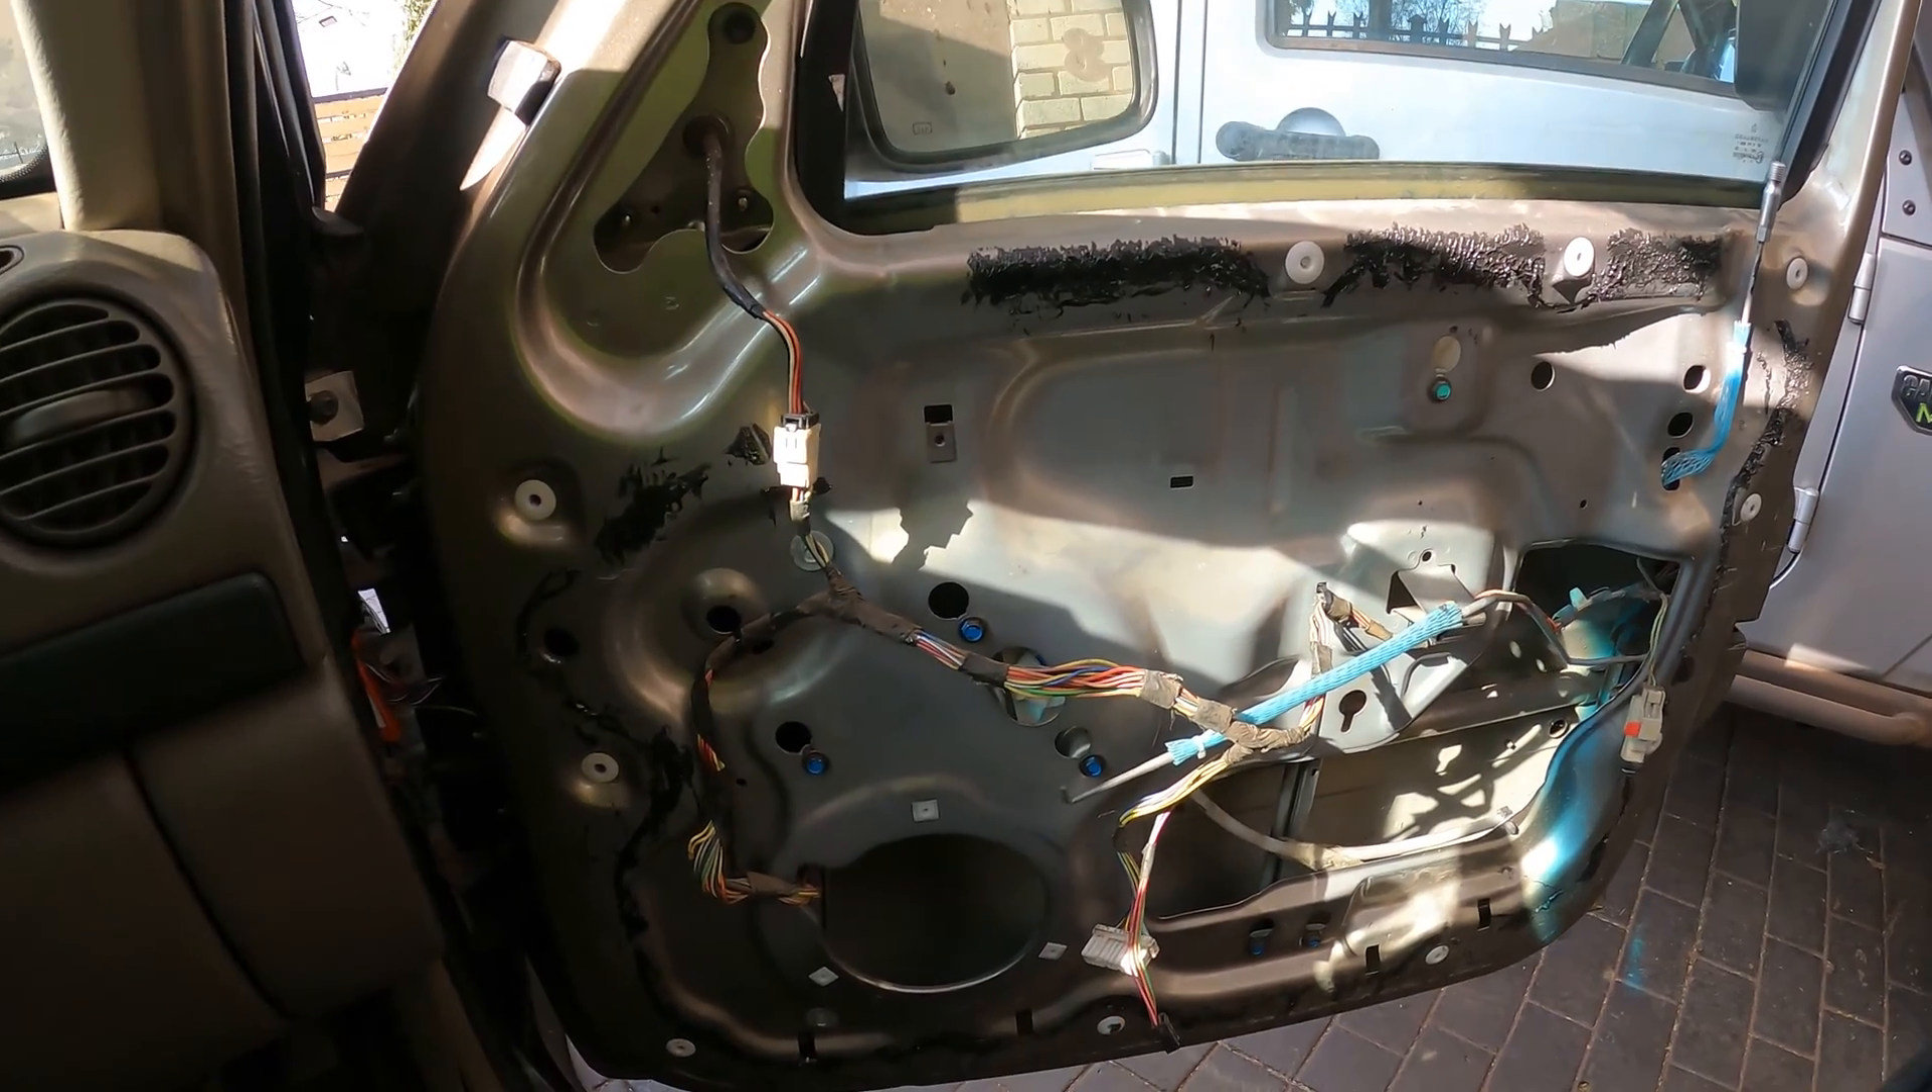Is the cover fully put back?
No.